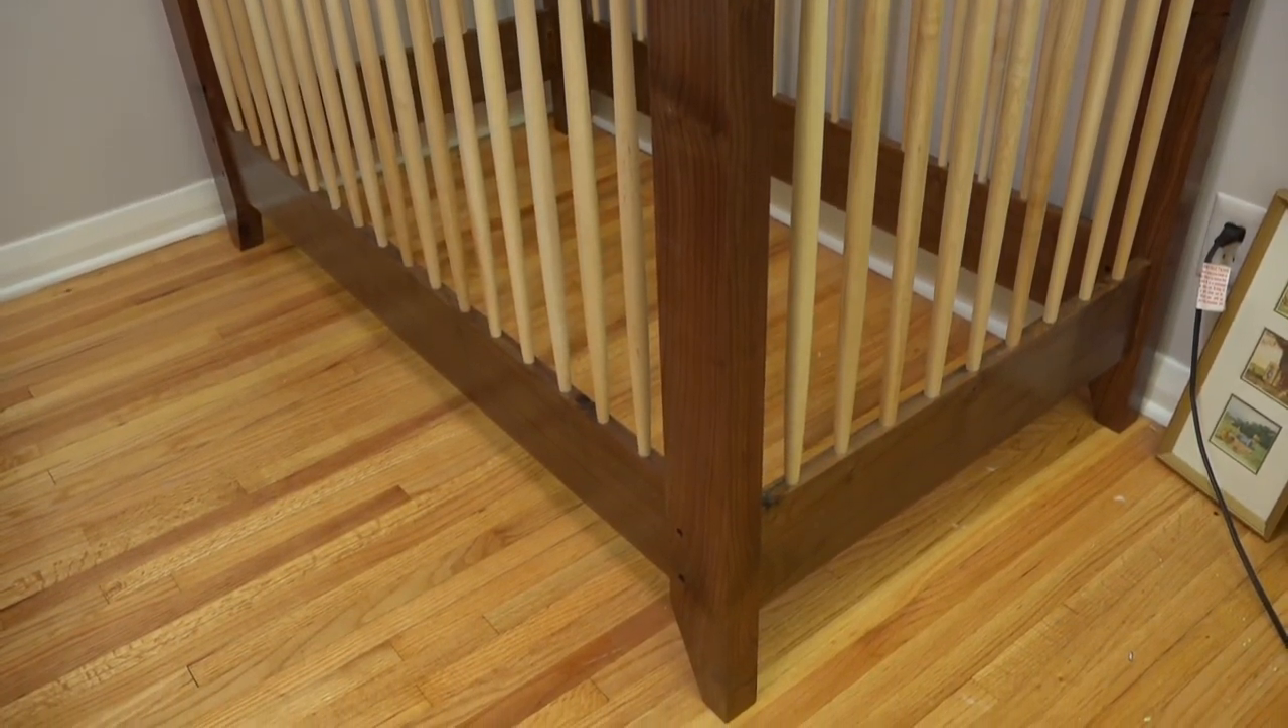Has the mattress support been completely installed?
No.